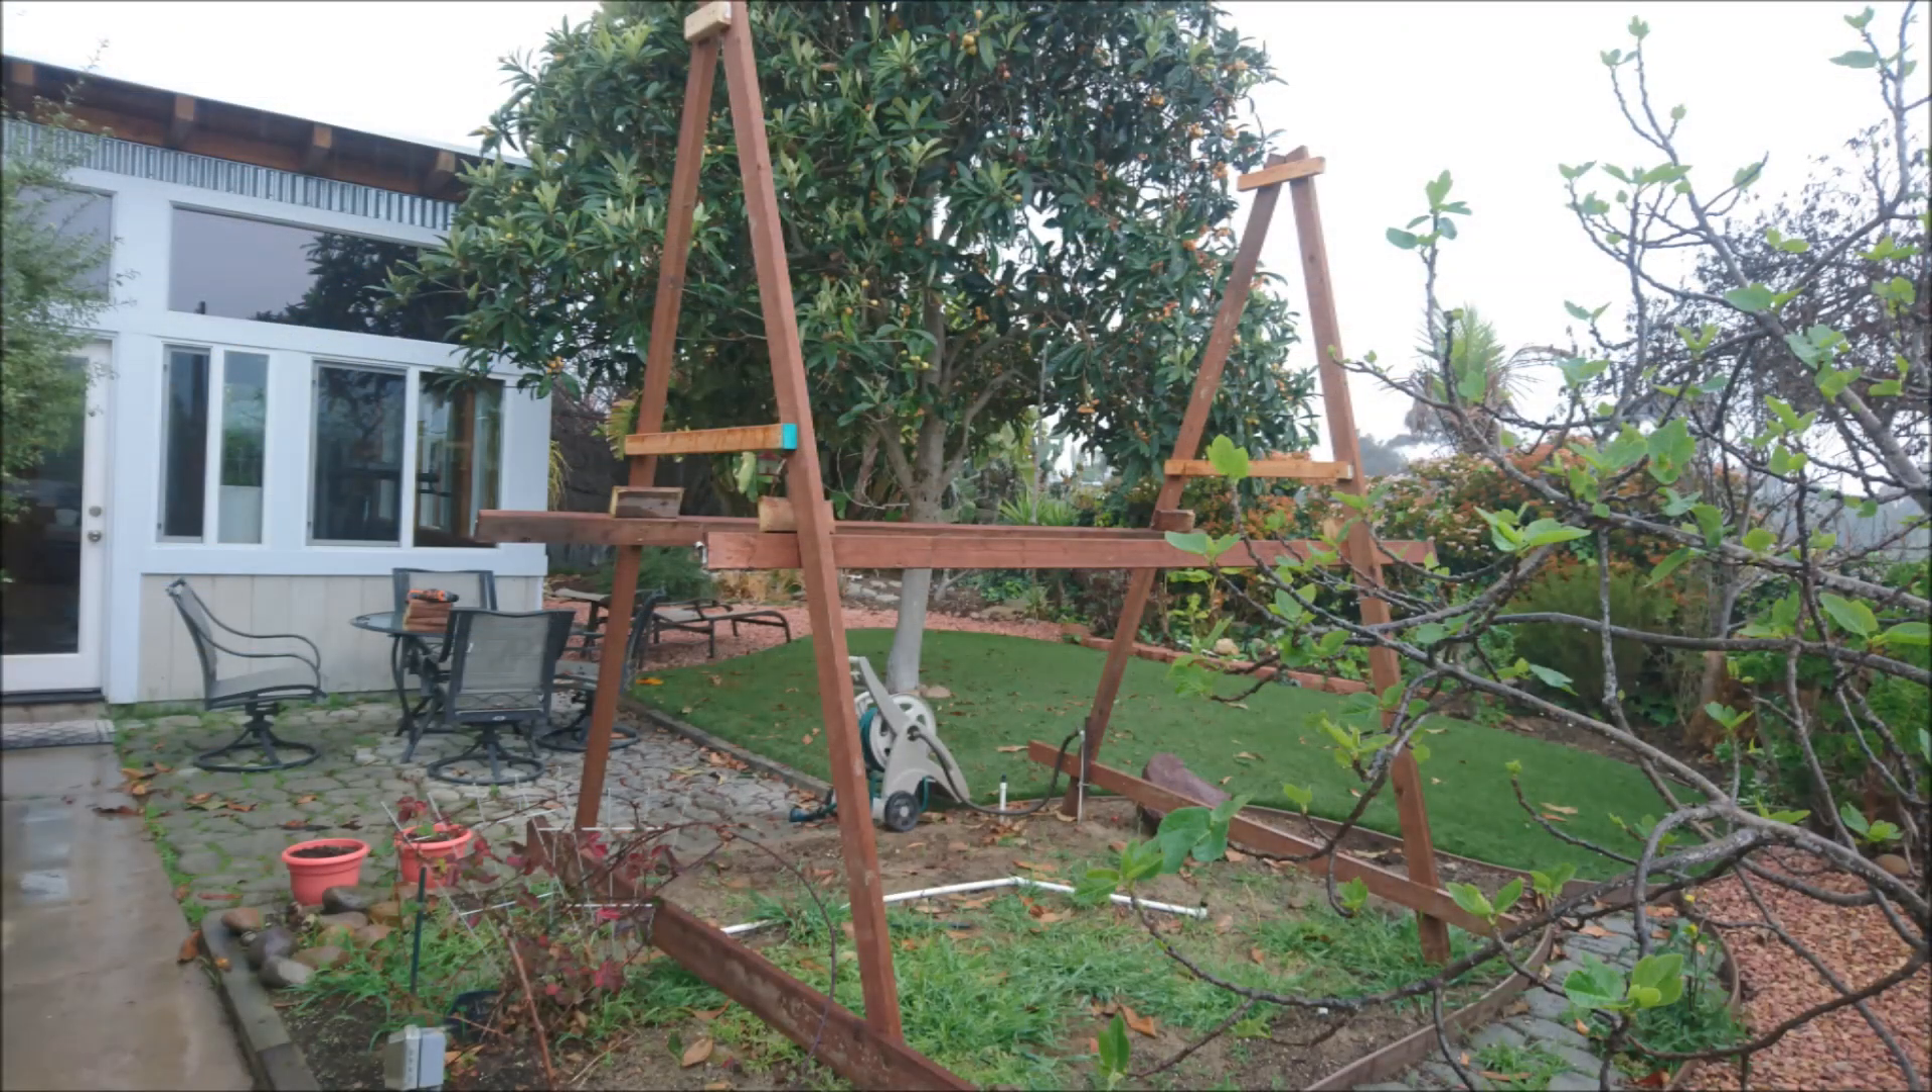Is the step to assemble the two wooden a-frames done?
Yes.